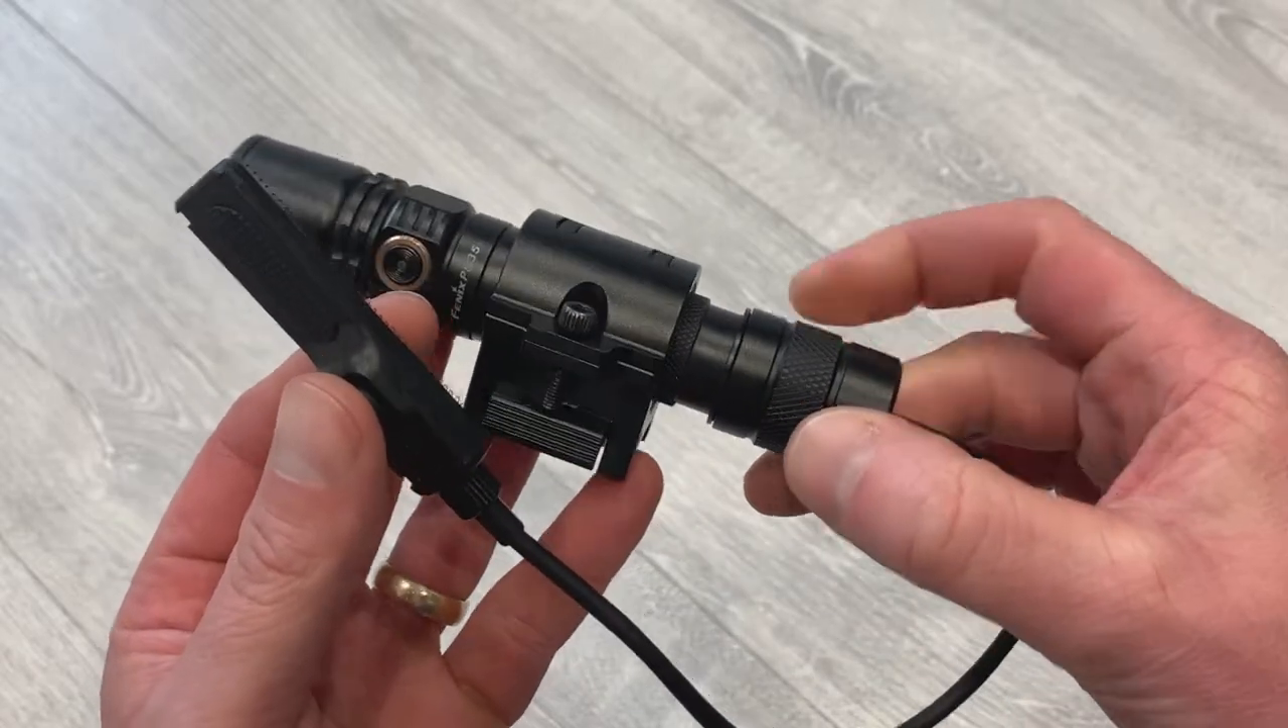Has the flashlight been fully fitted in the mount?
Yes.